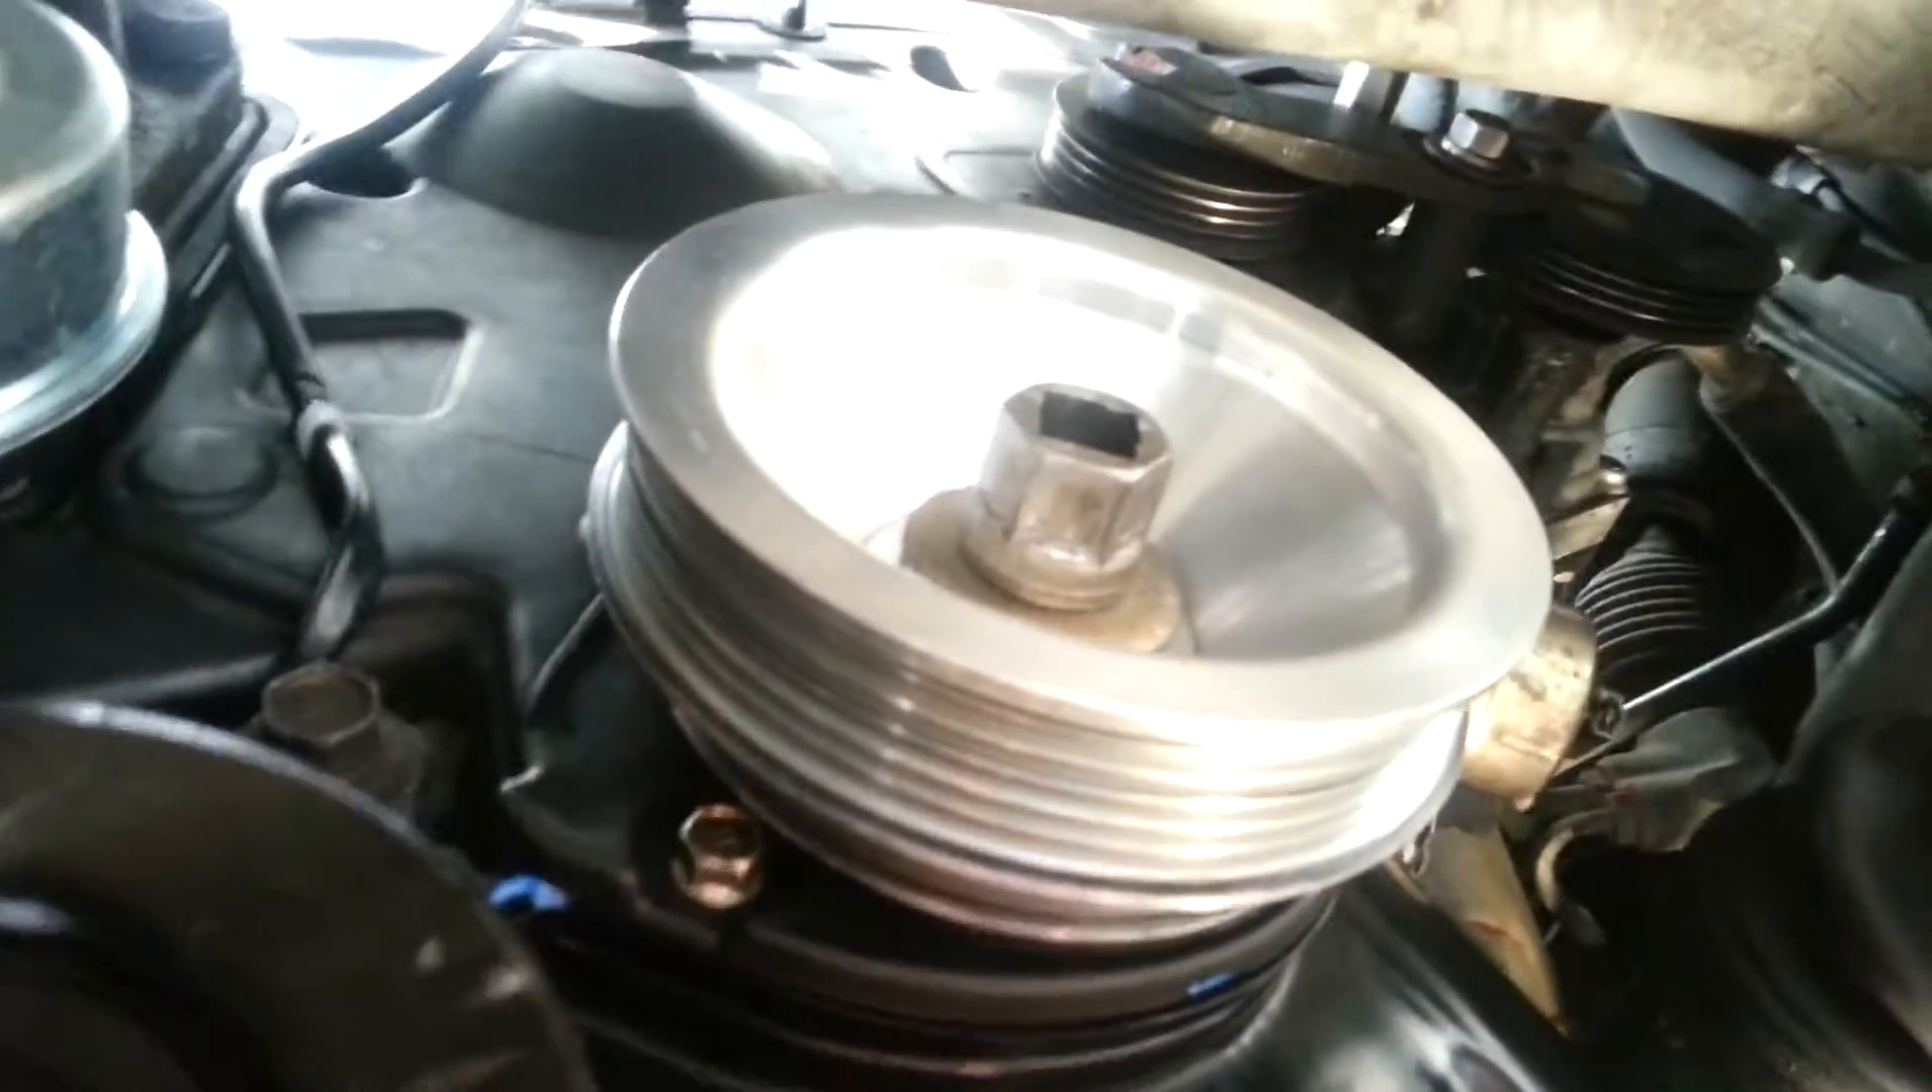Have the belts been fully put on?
No.